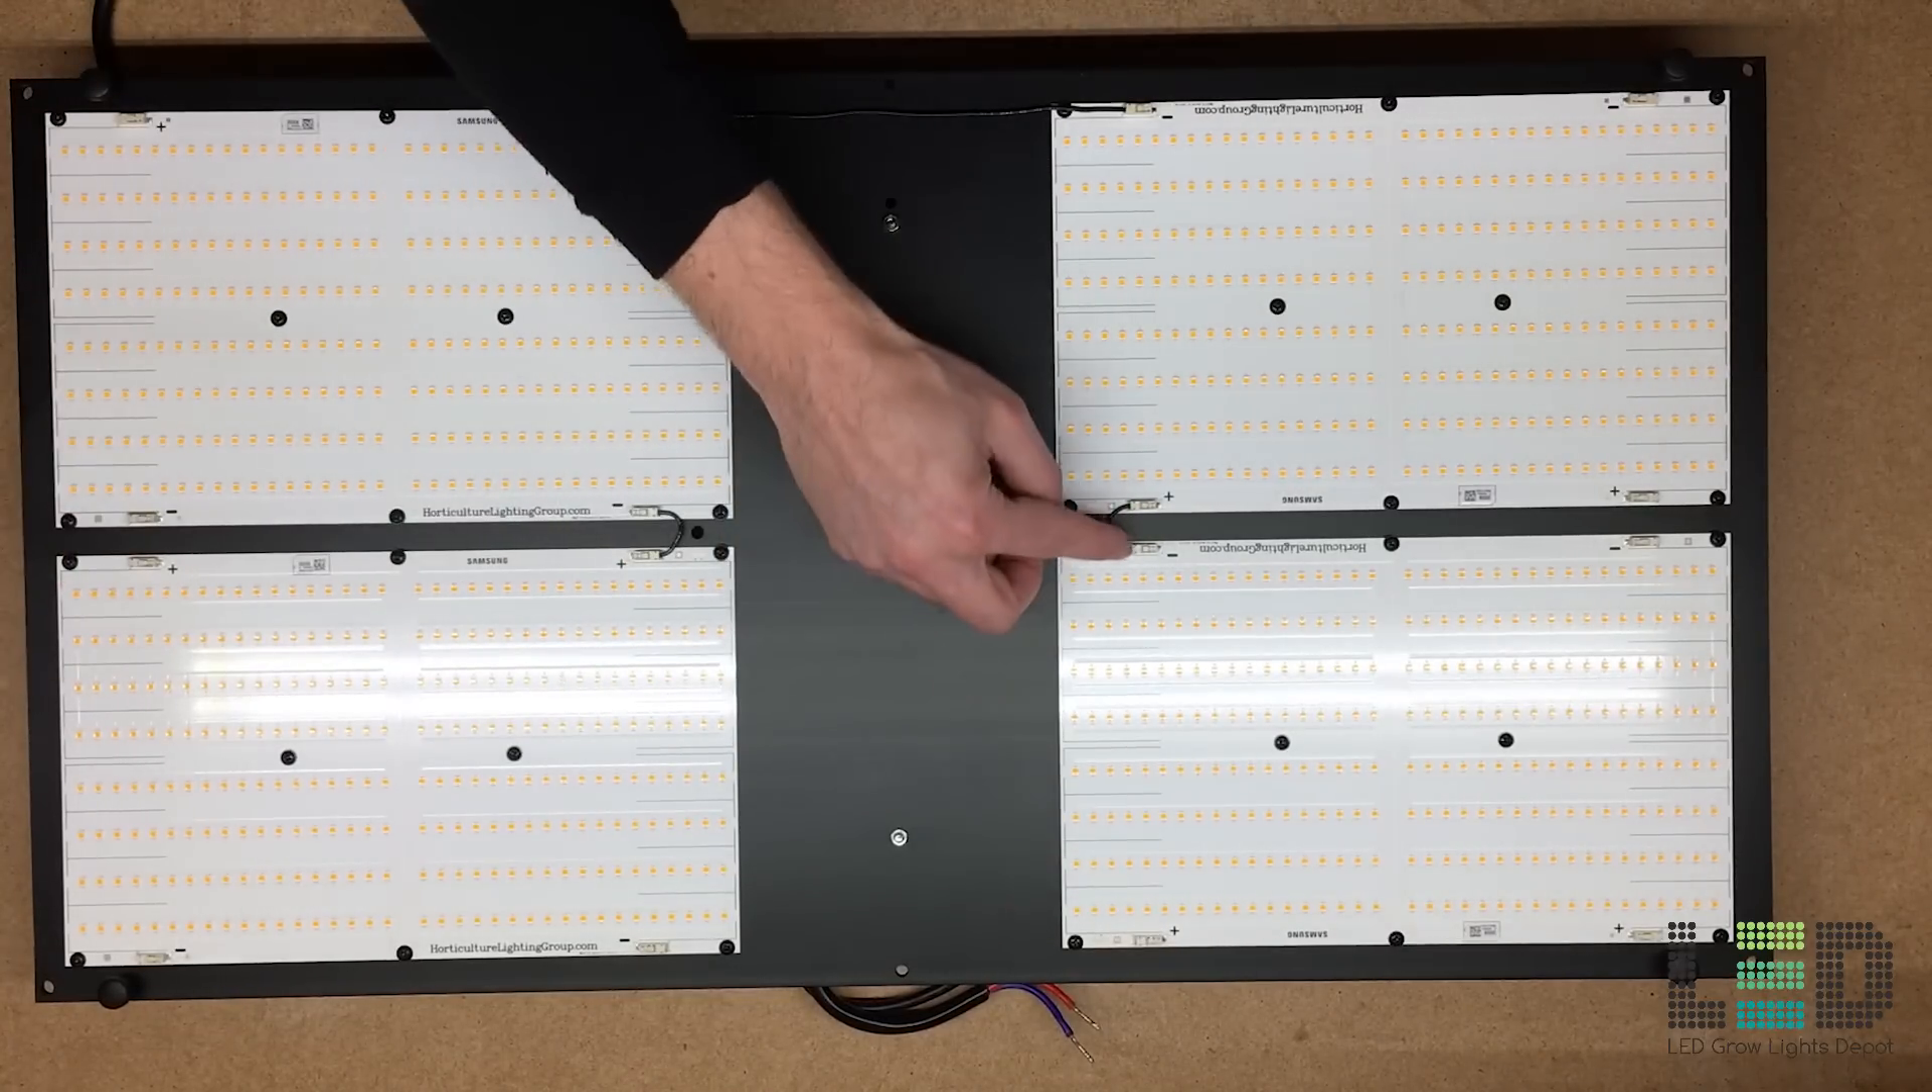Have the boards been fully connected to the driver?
No.